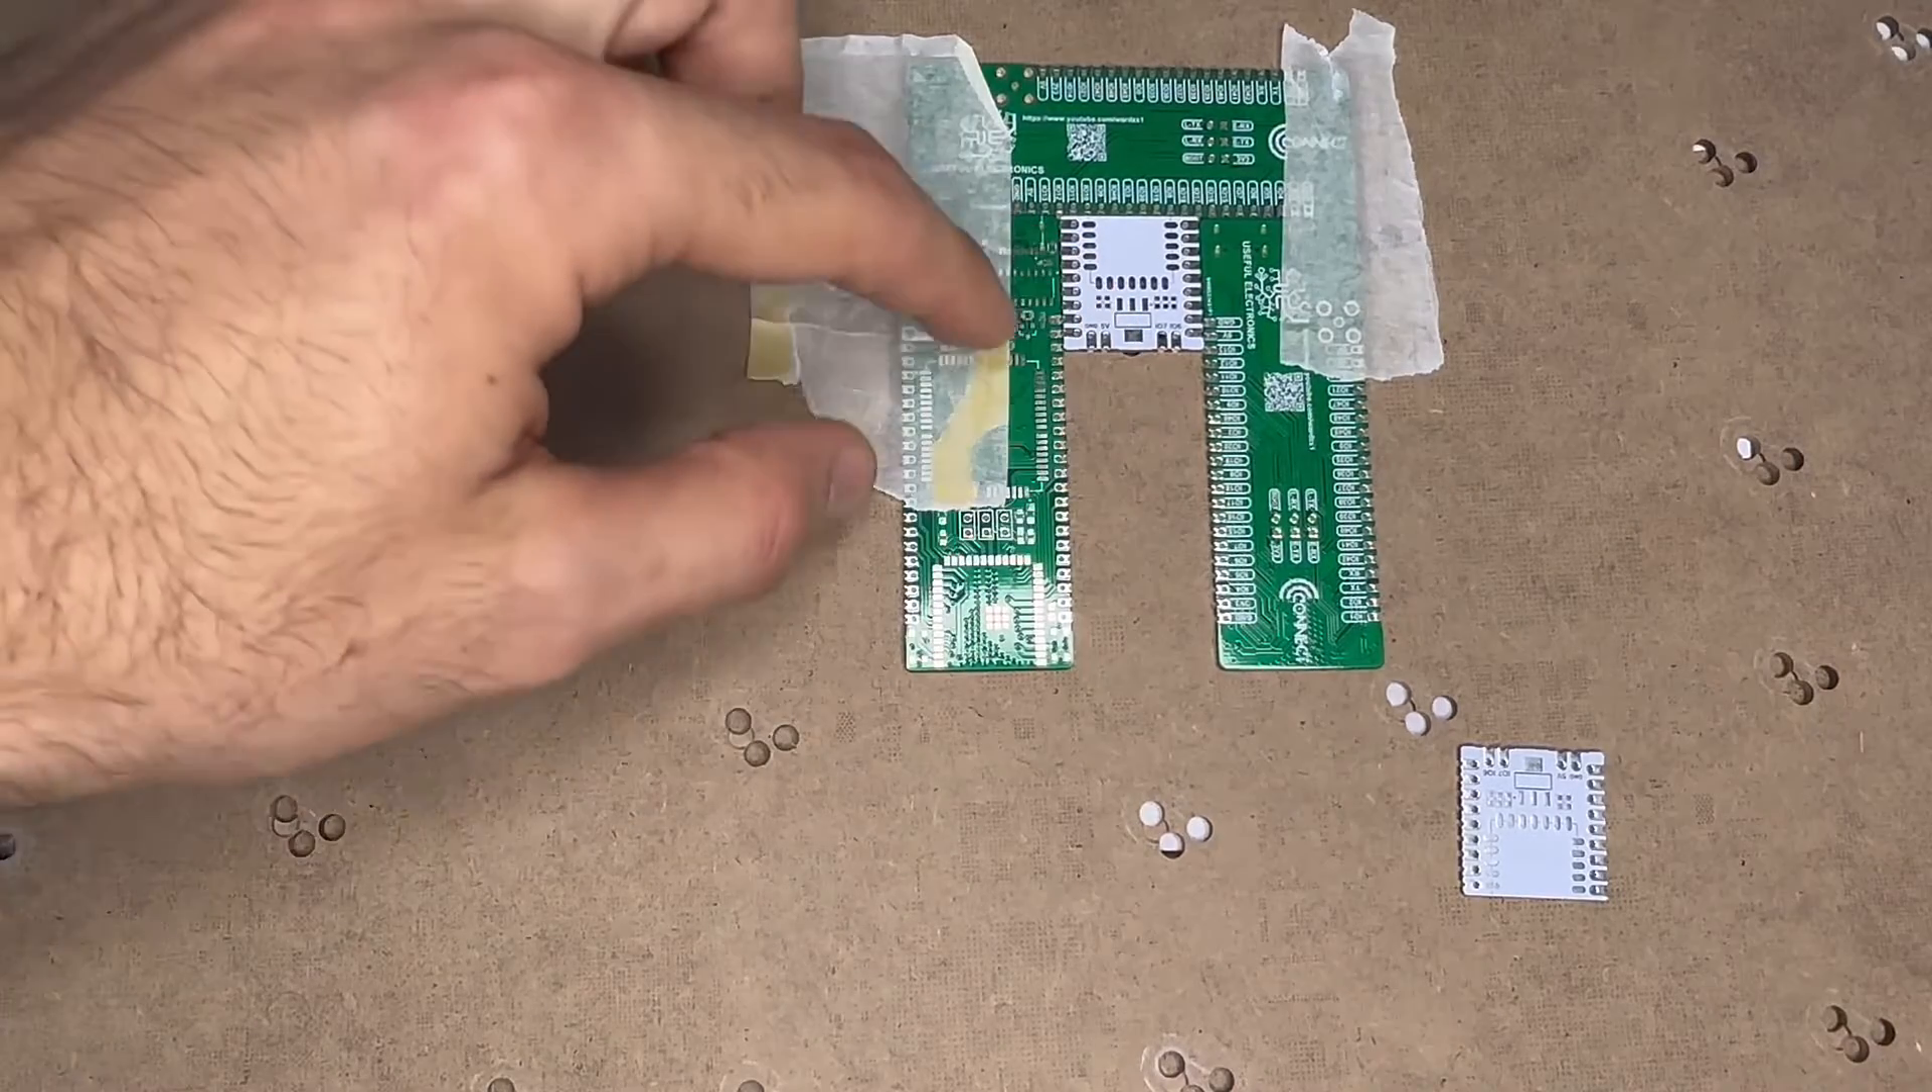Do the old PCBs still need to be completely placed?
No.